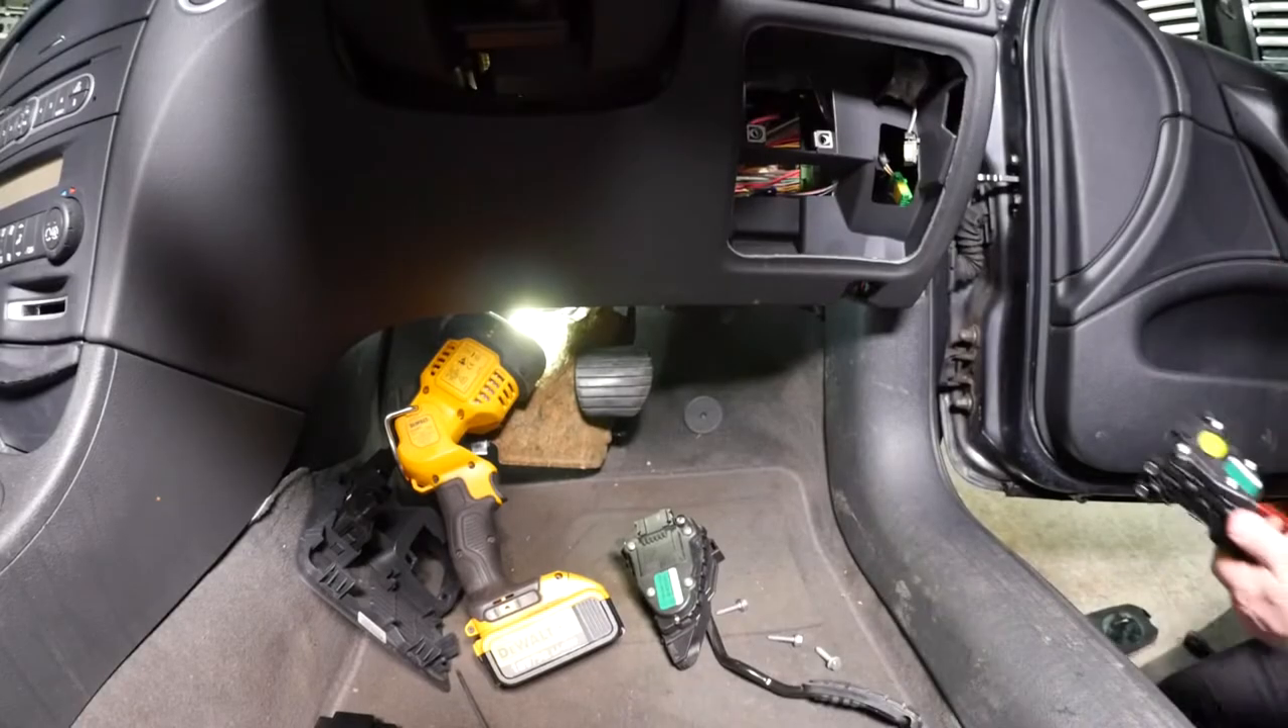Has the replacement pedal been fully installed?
No.